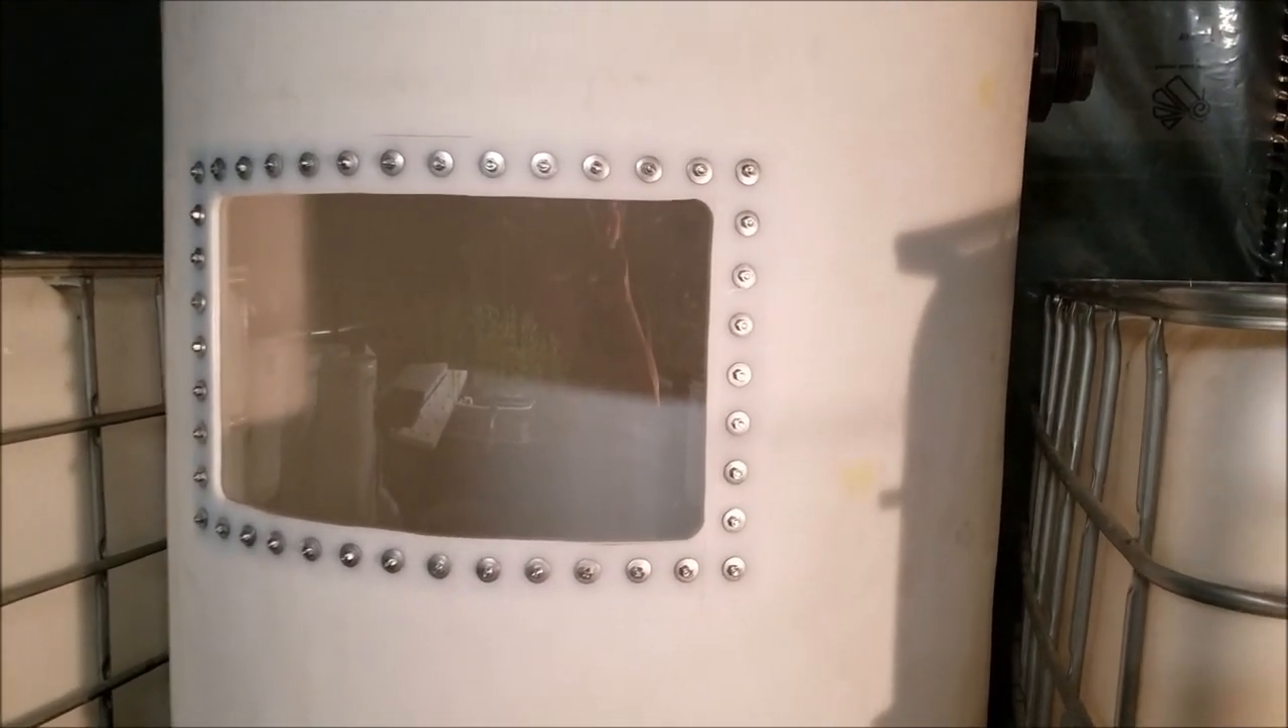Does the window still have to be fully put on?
No.